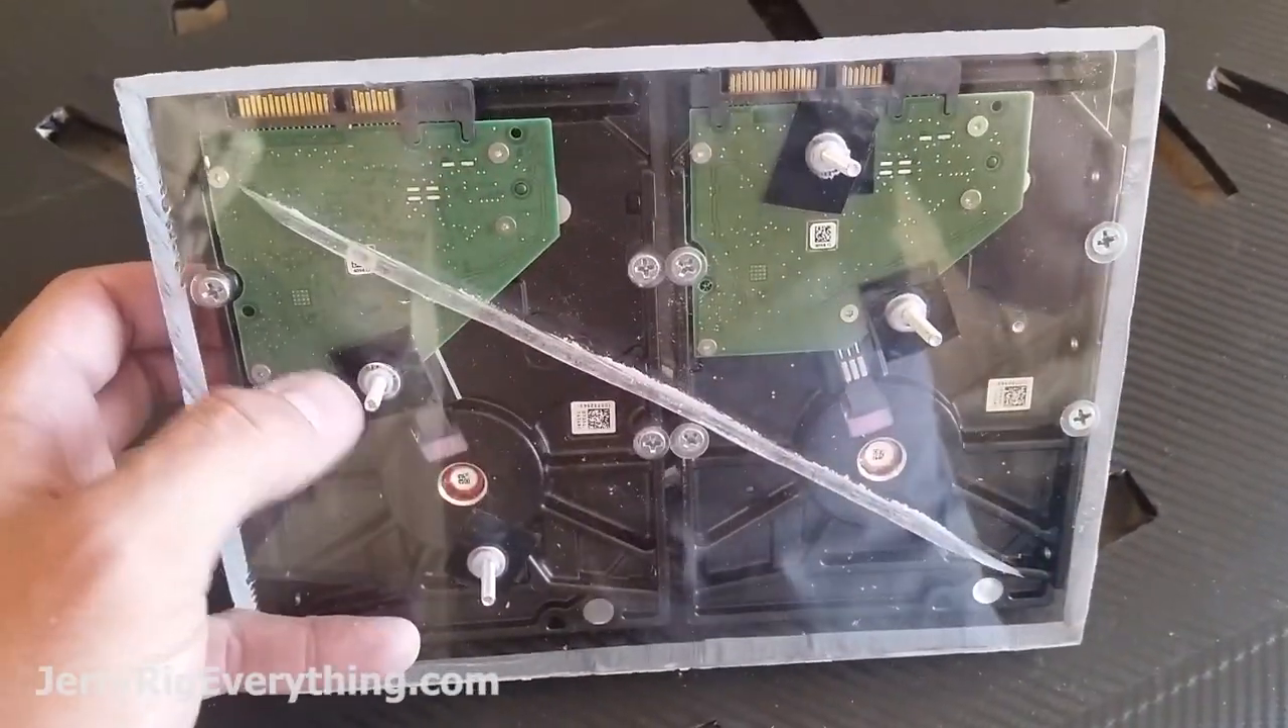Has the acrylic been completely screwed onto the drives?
Yes.